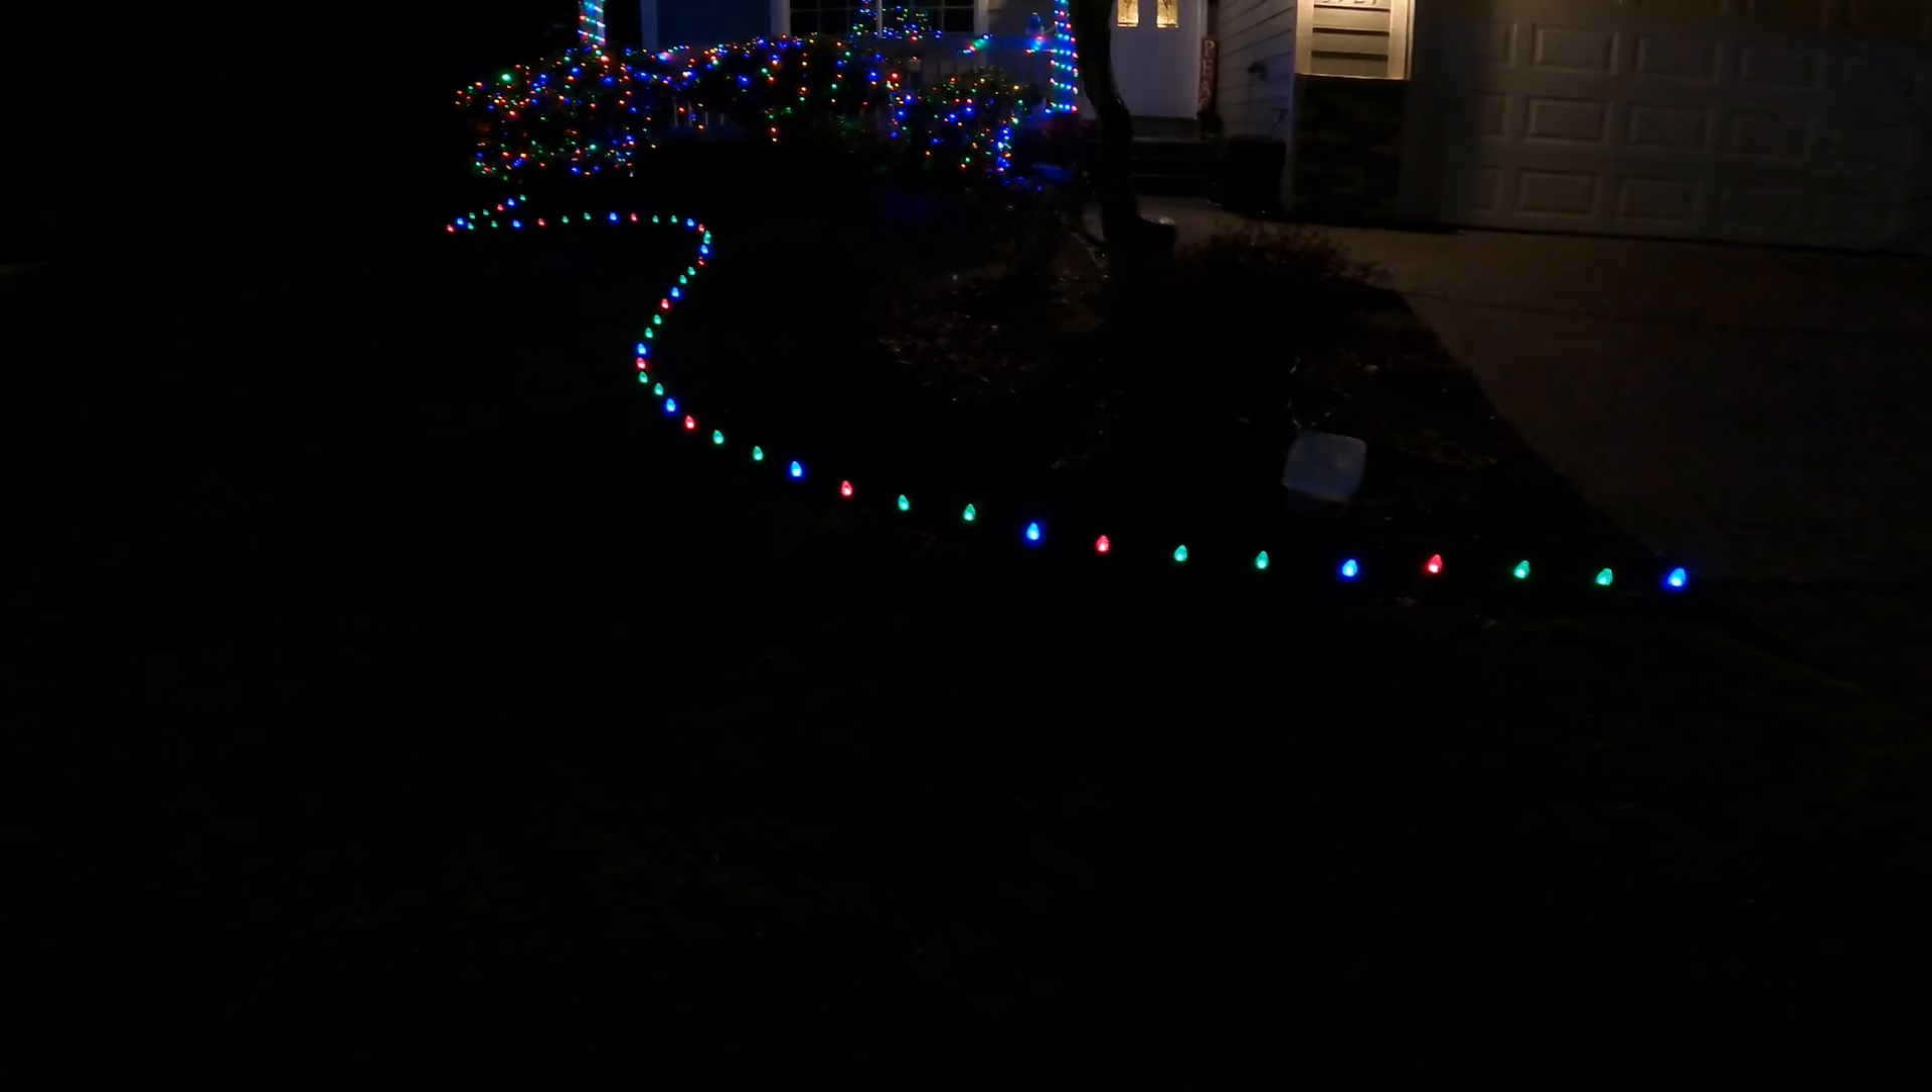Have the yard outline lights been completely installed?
Yes.